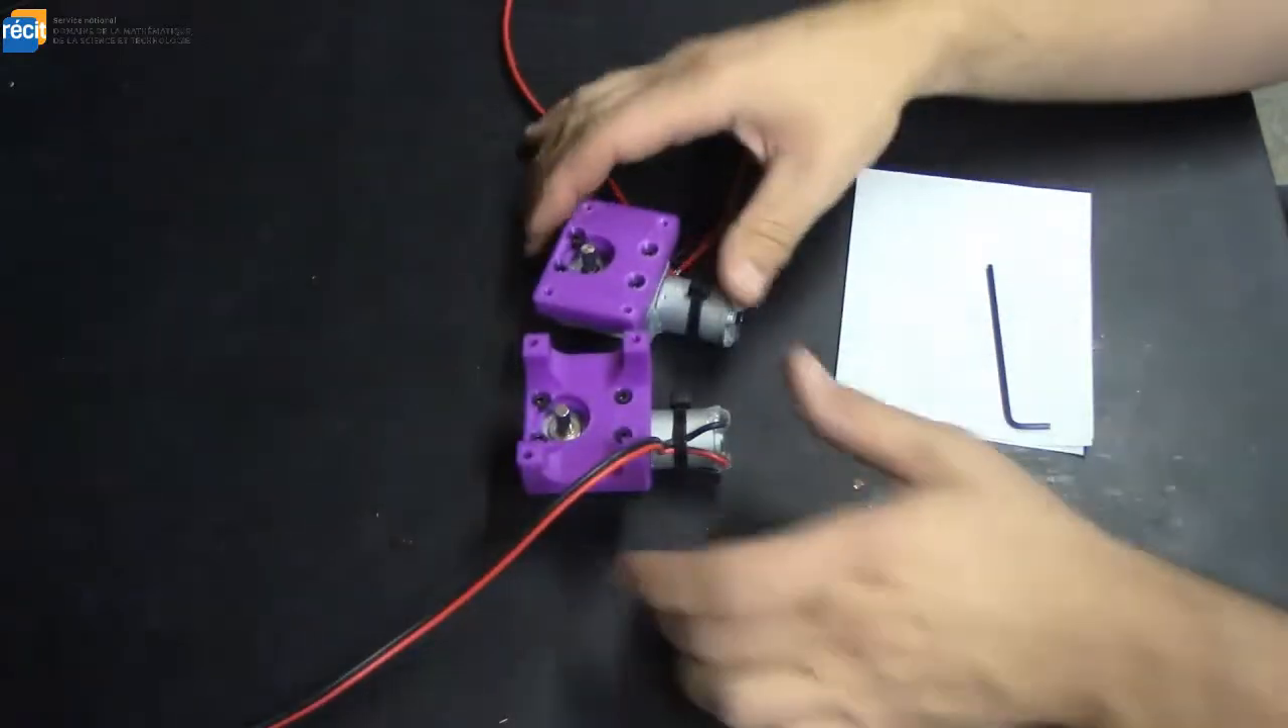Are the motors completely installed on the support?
Yes.